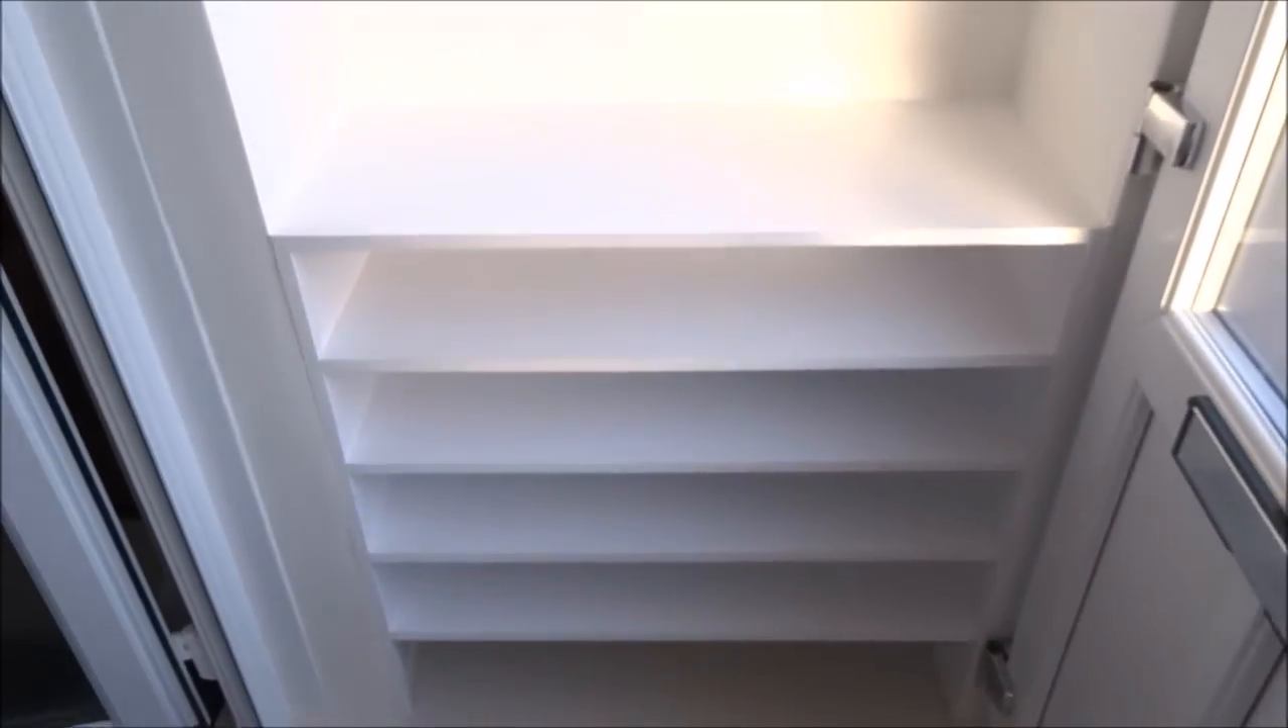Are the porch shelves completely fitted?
Yes.